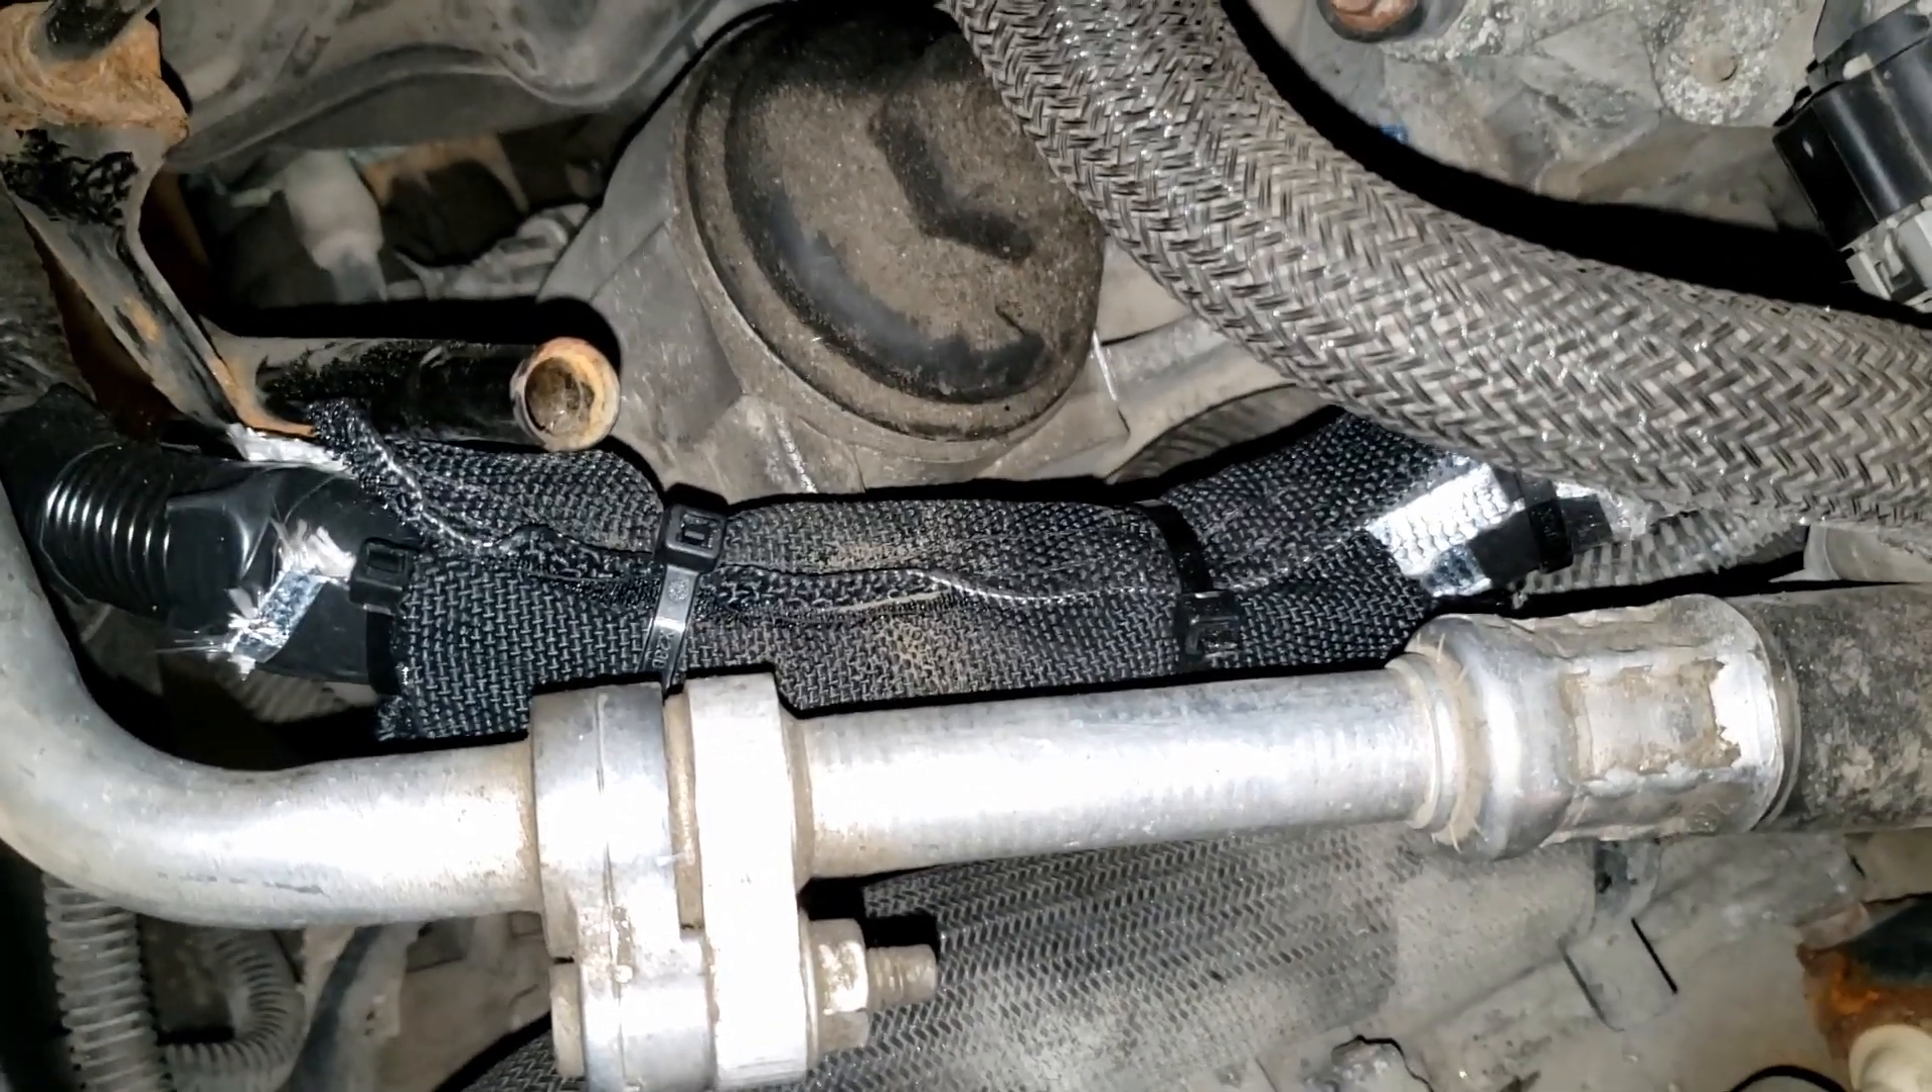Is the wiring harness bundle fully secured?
Yes.